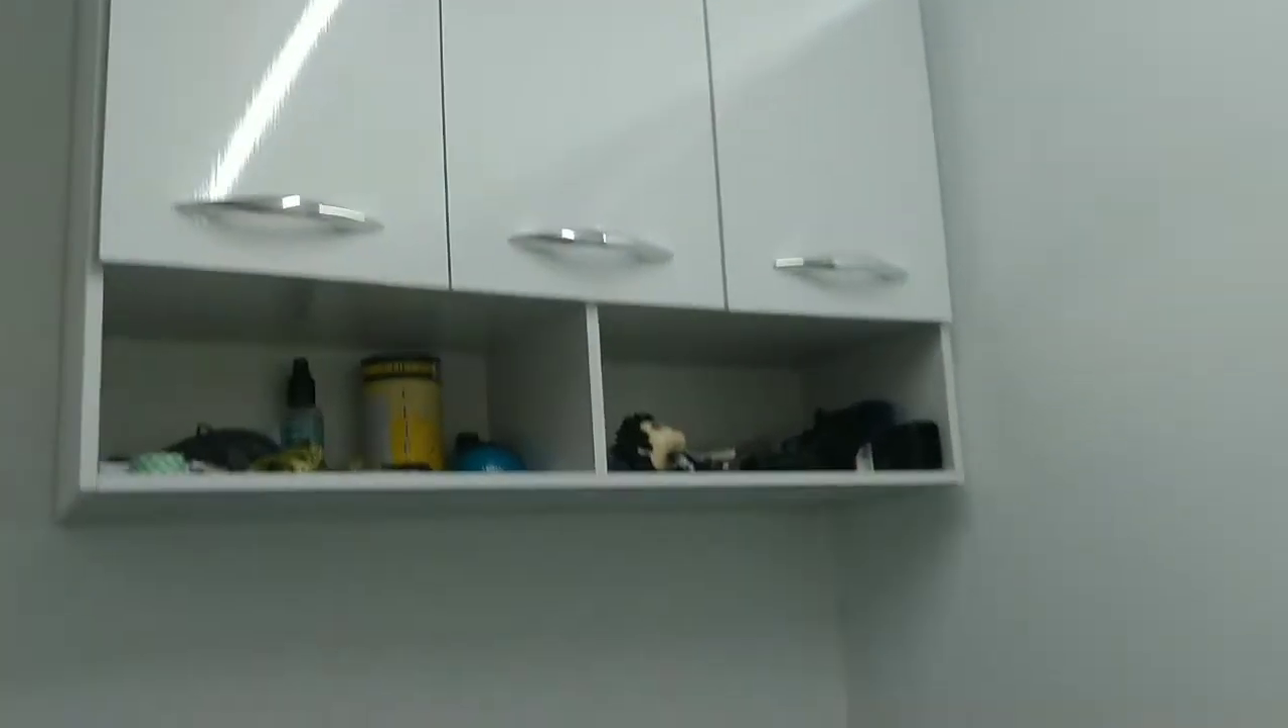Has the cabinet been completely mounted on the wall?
Yes.